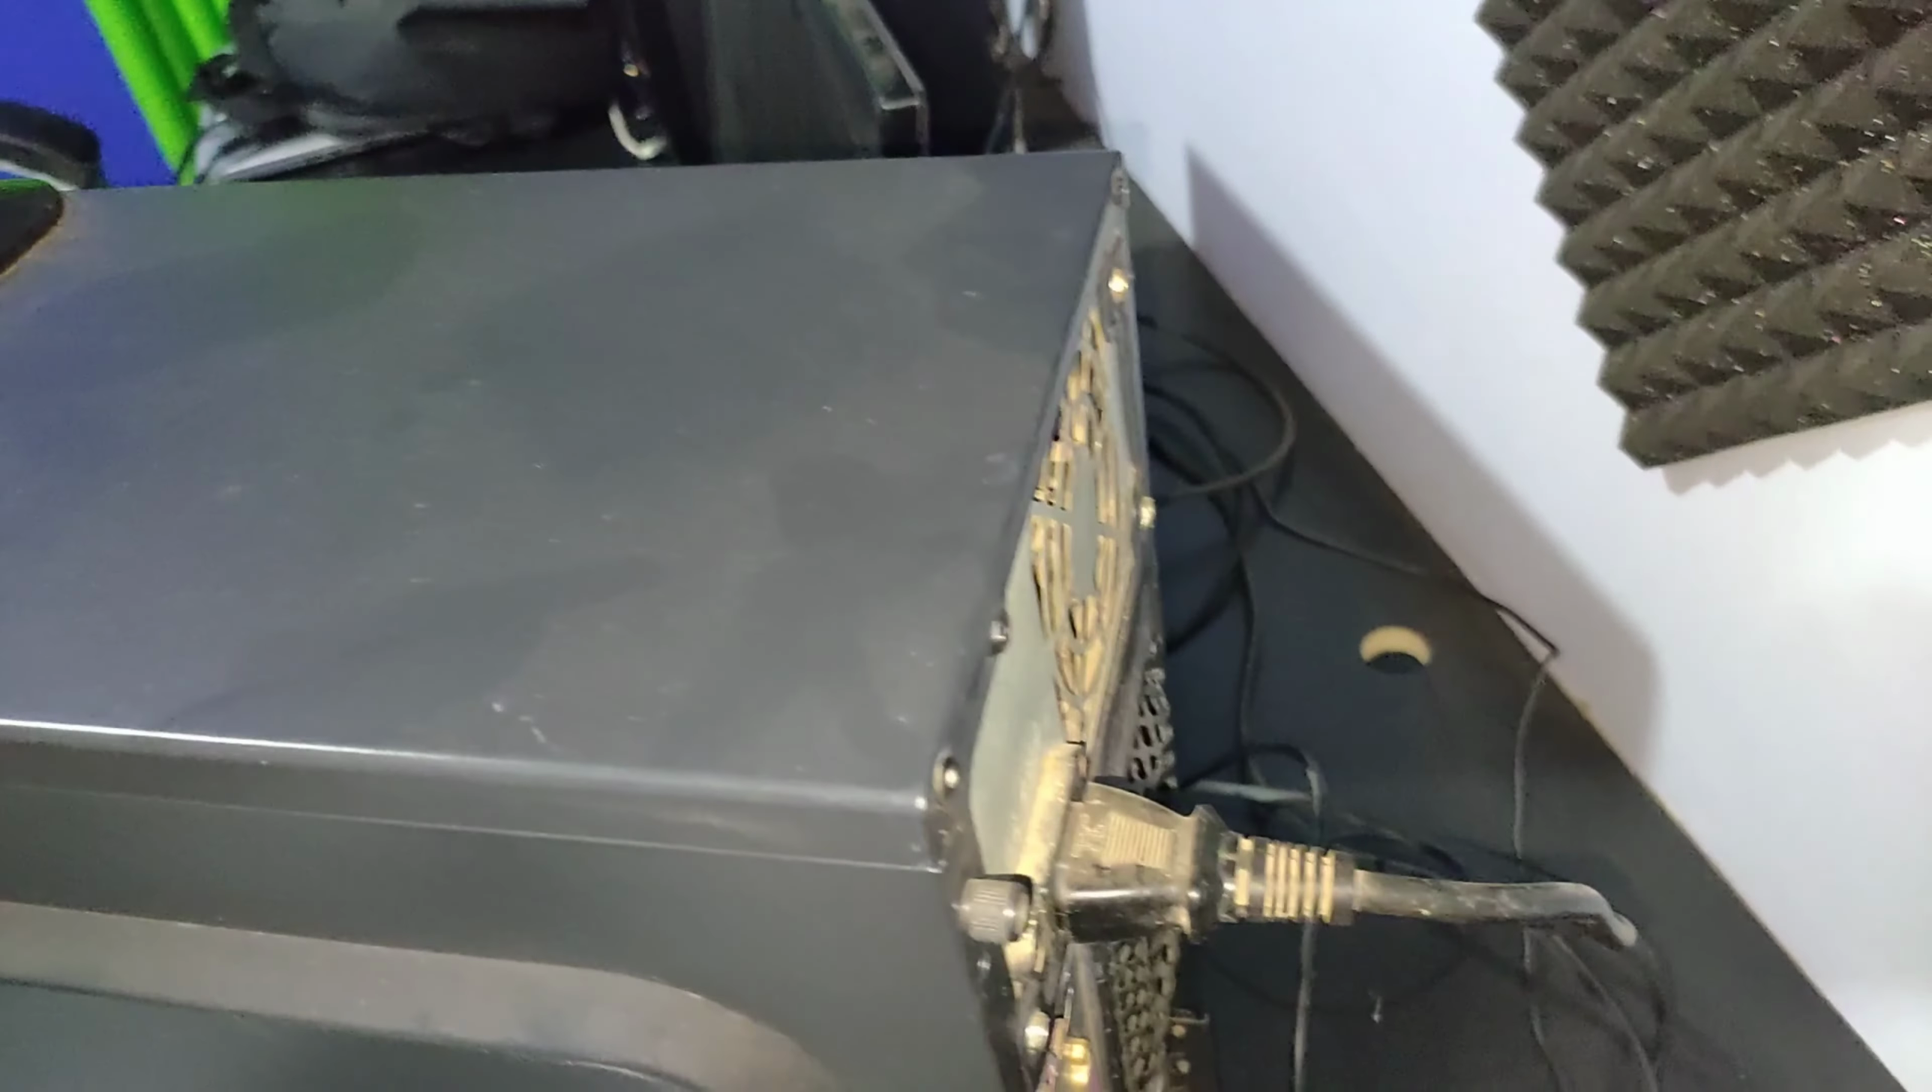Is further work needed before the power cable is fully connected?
No.